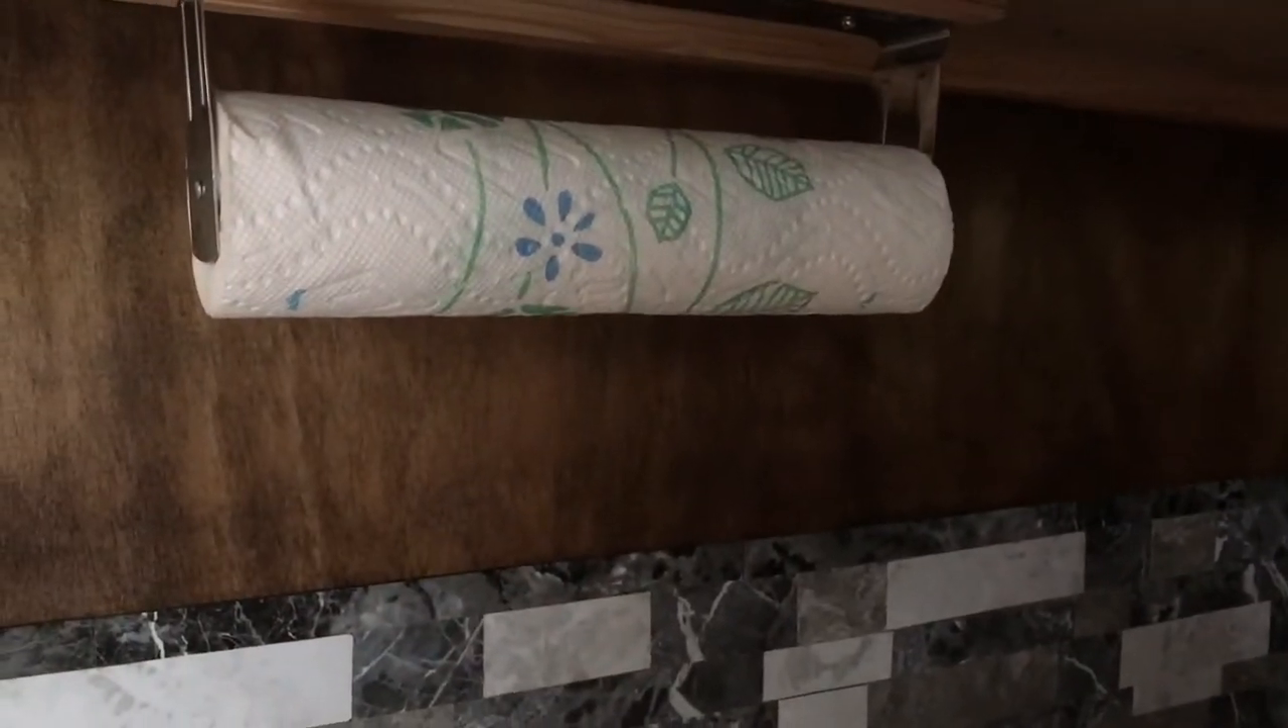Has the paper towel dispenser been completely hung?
Yes.